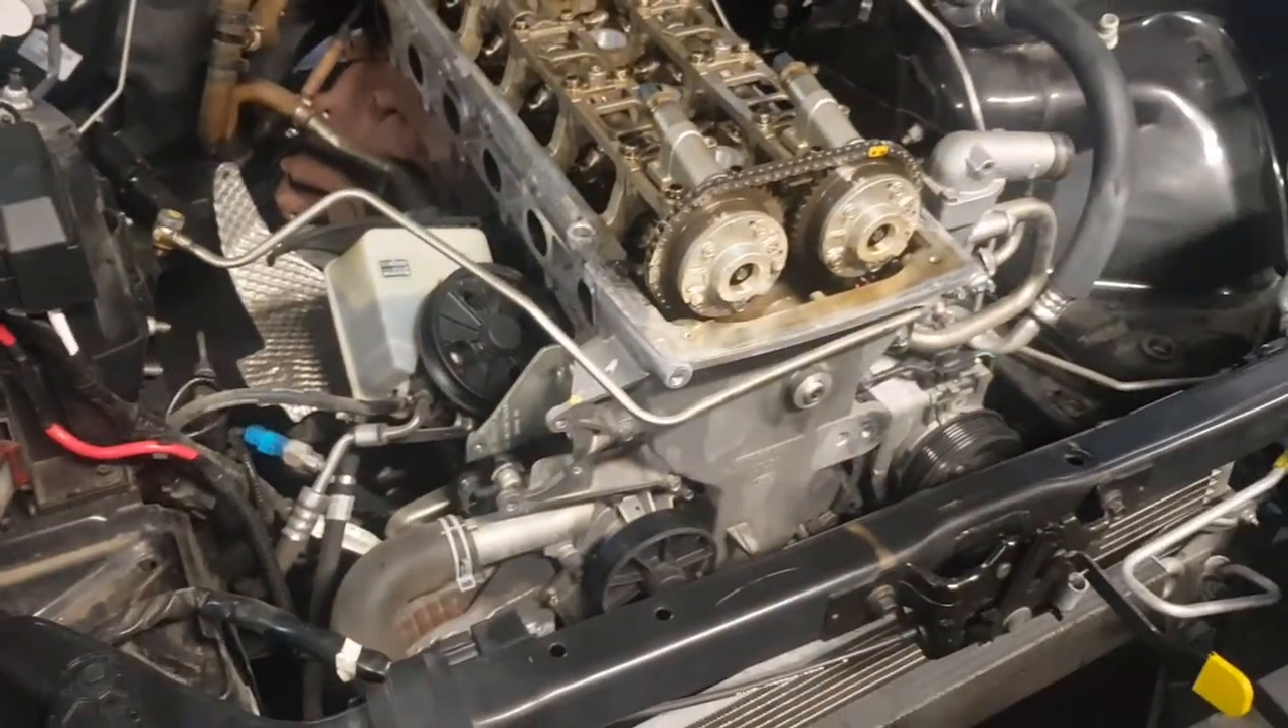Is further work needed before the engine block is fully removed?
Yes.